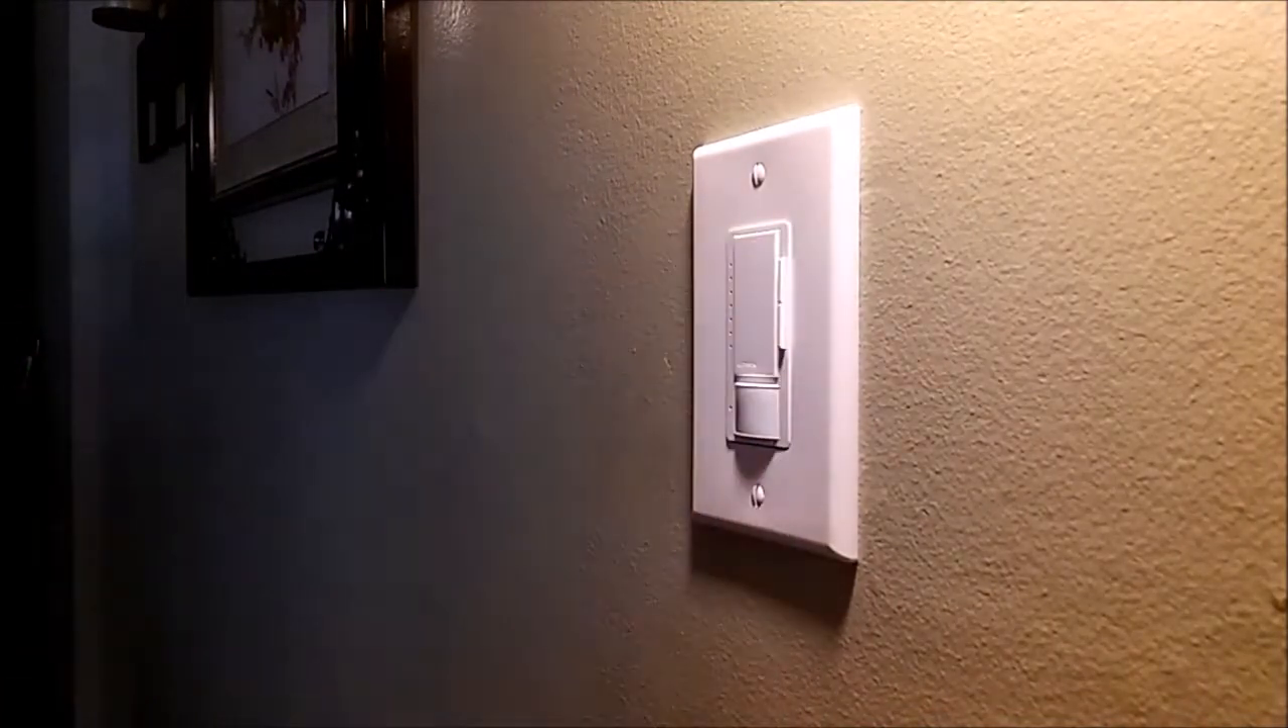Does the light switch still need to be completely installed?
No.